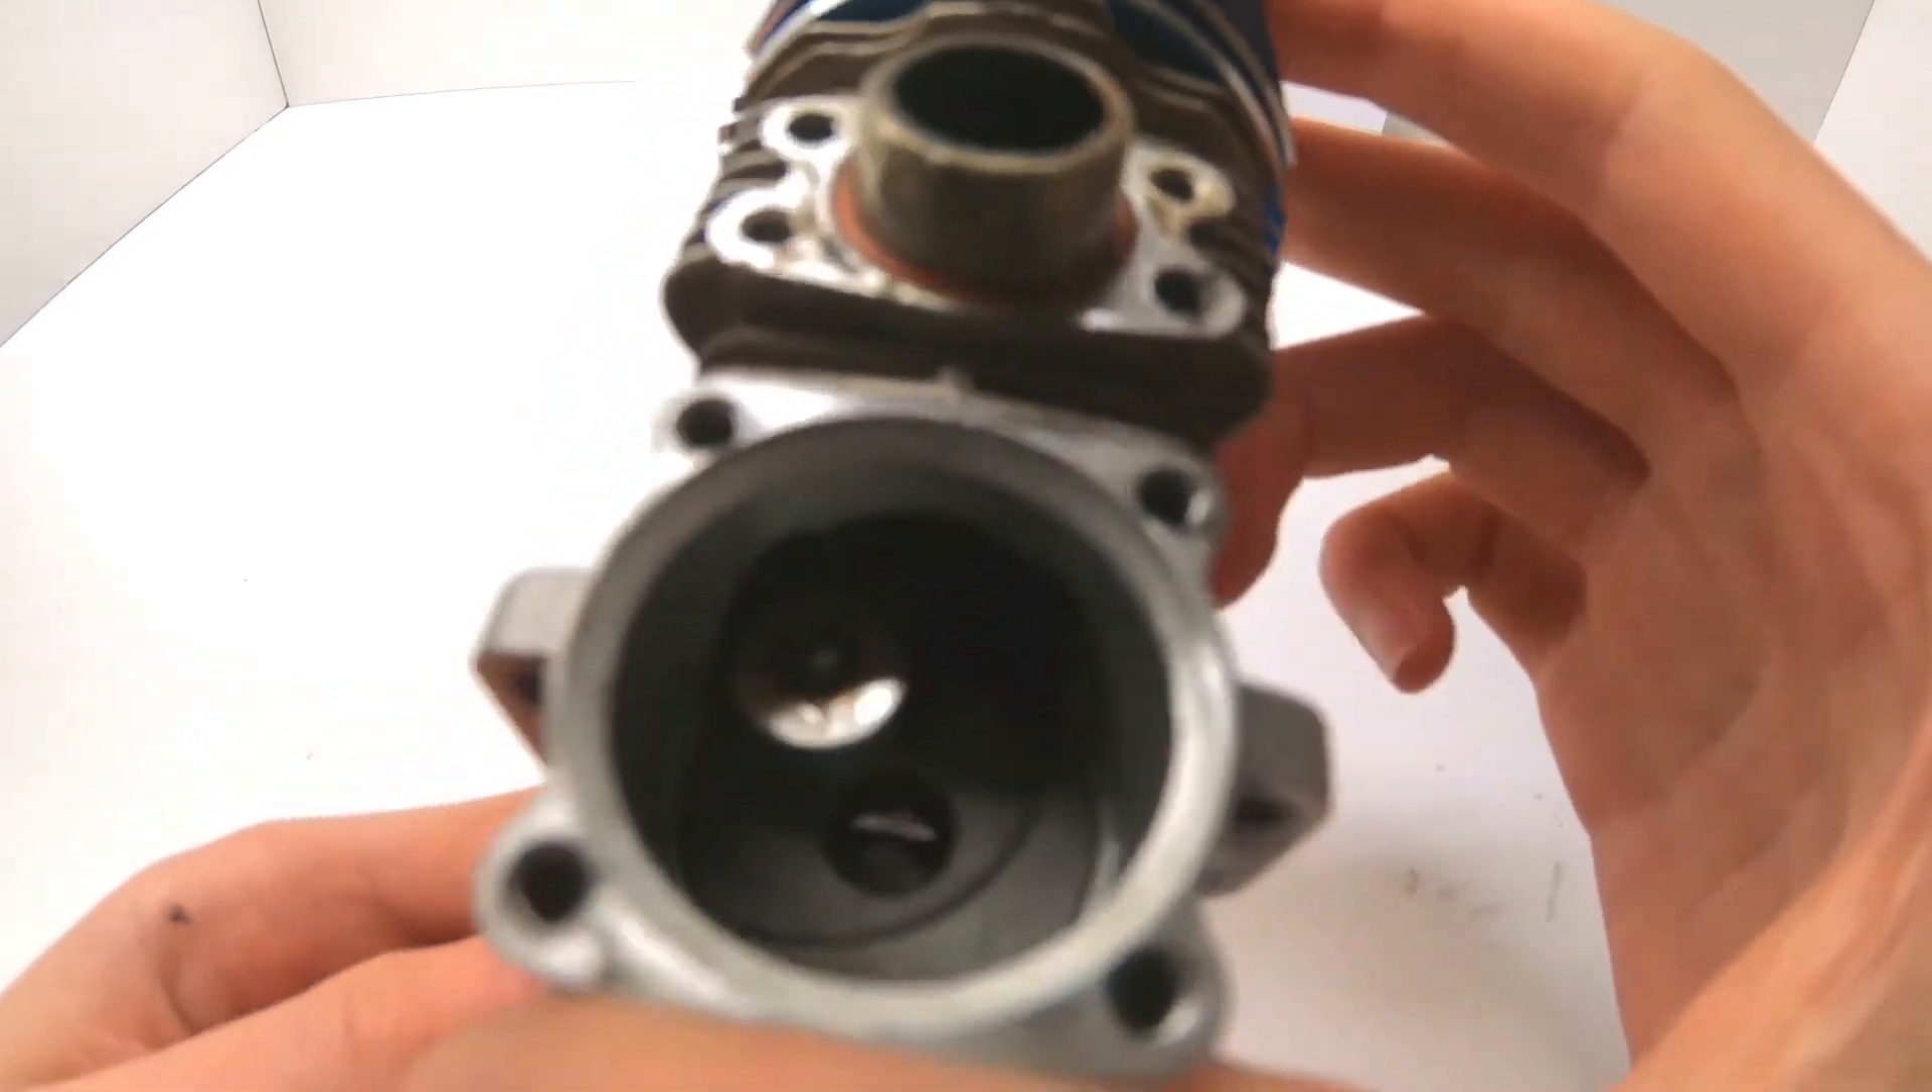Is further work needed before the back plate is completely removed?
No.